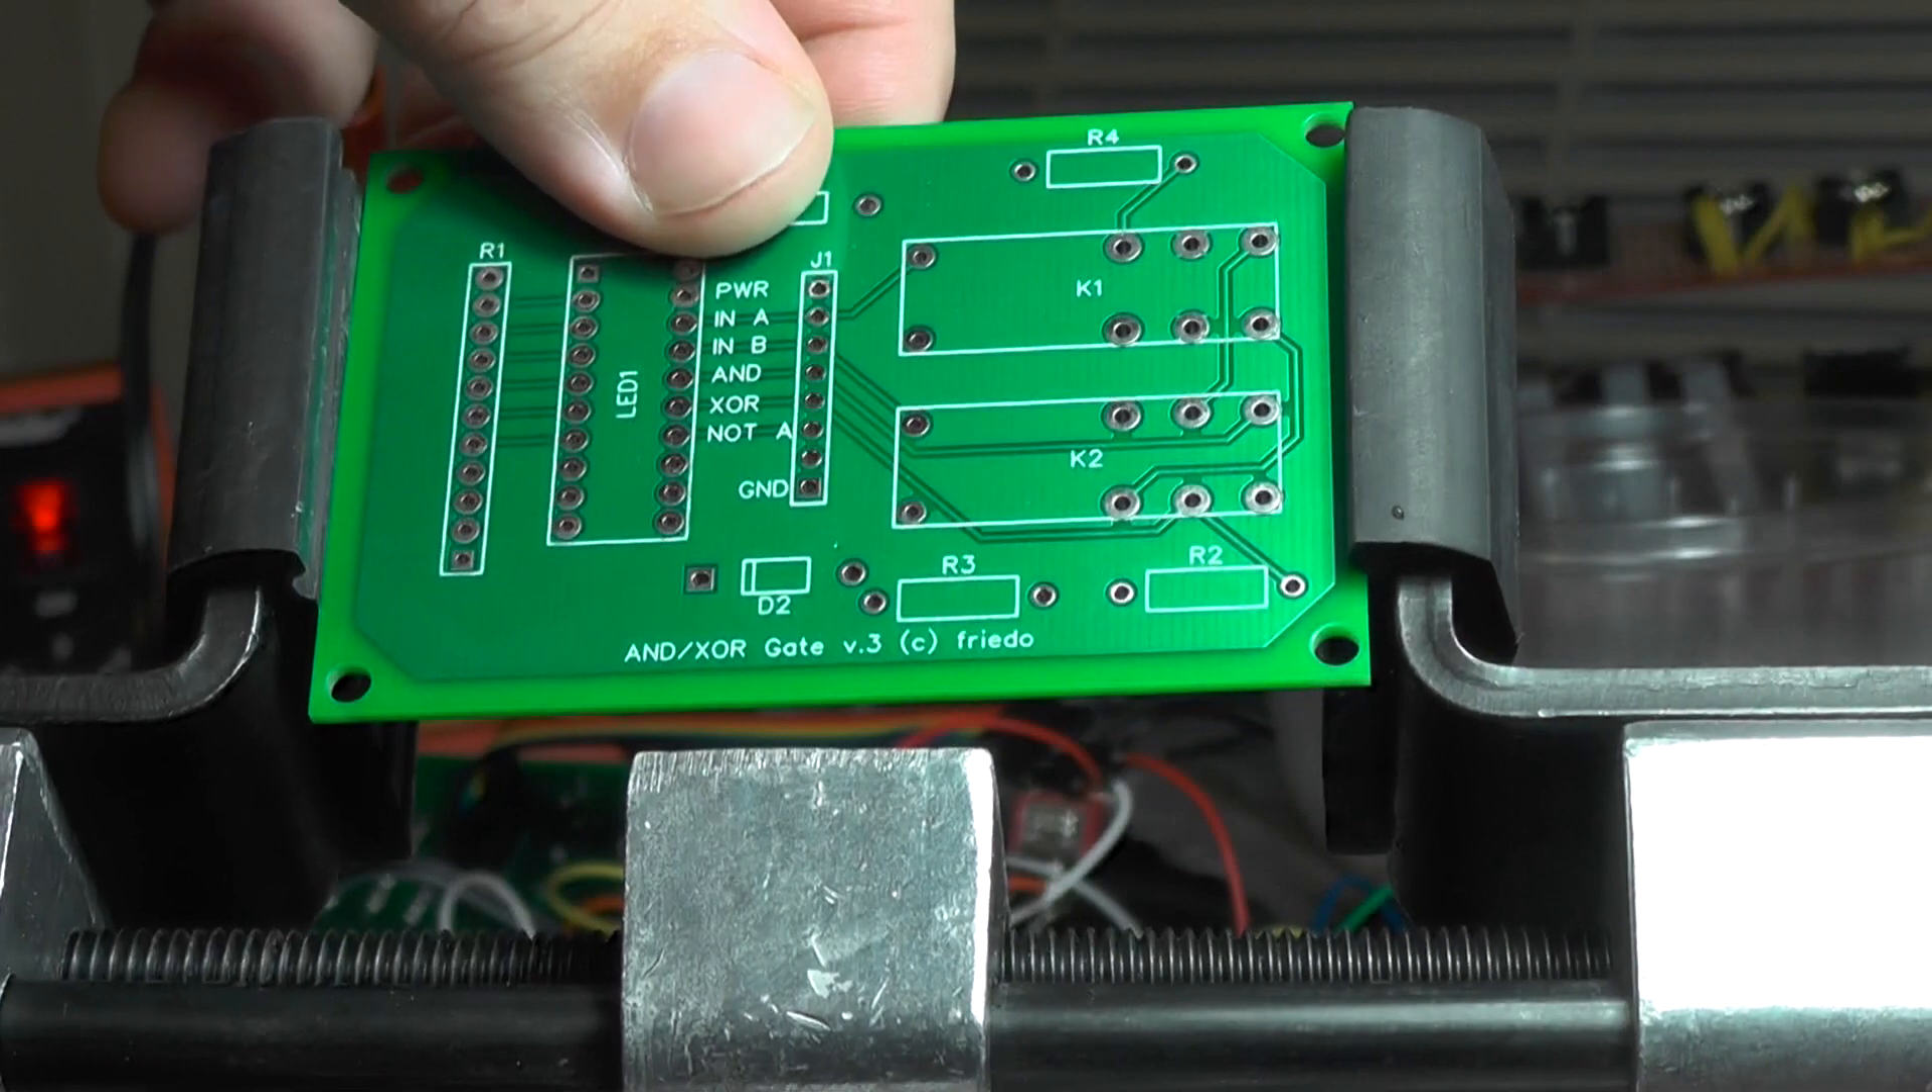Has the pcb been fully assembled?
No.